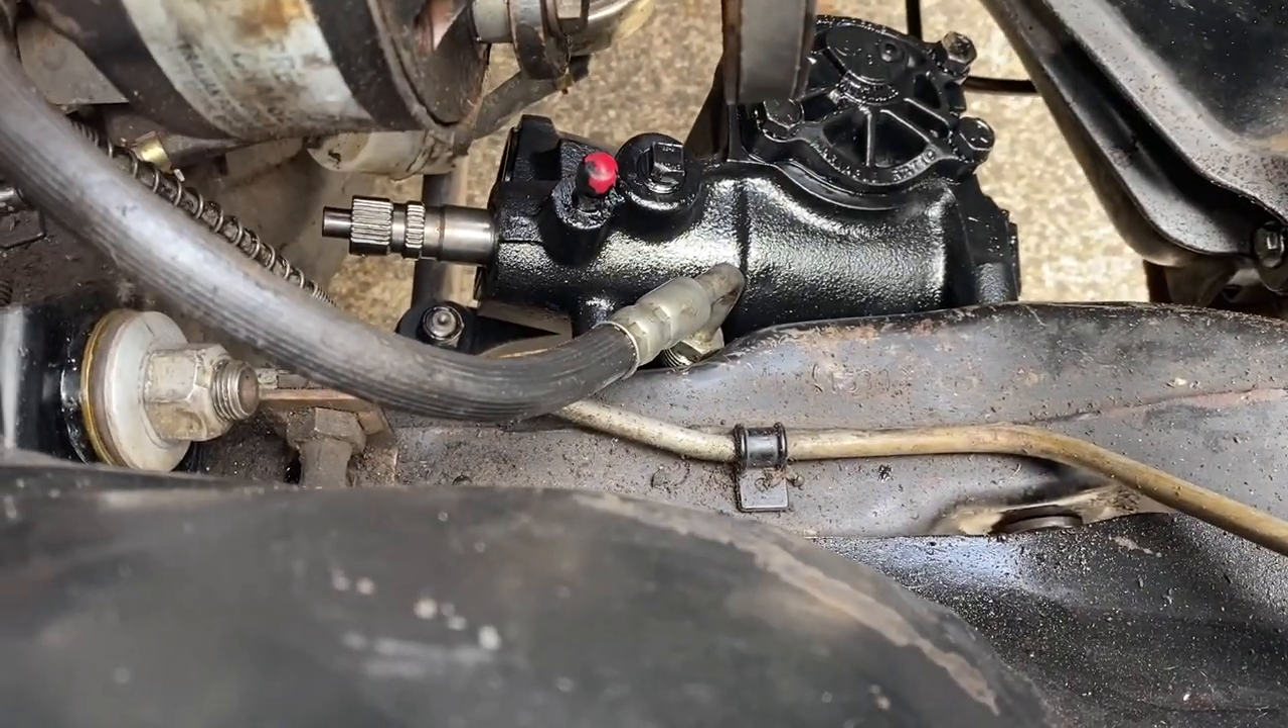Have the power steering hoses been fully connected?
No.